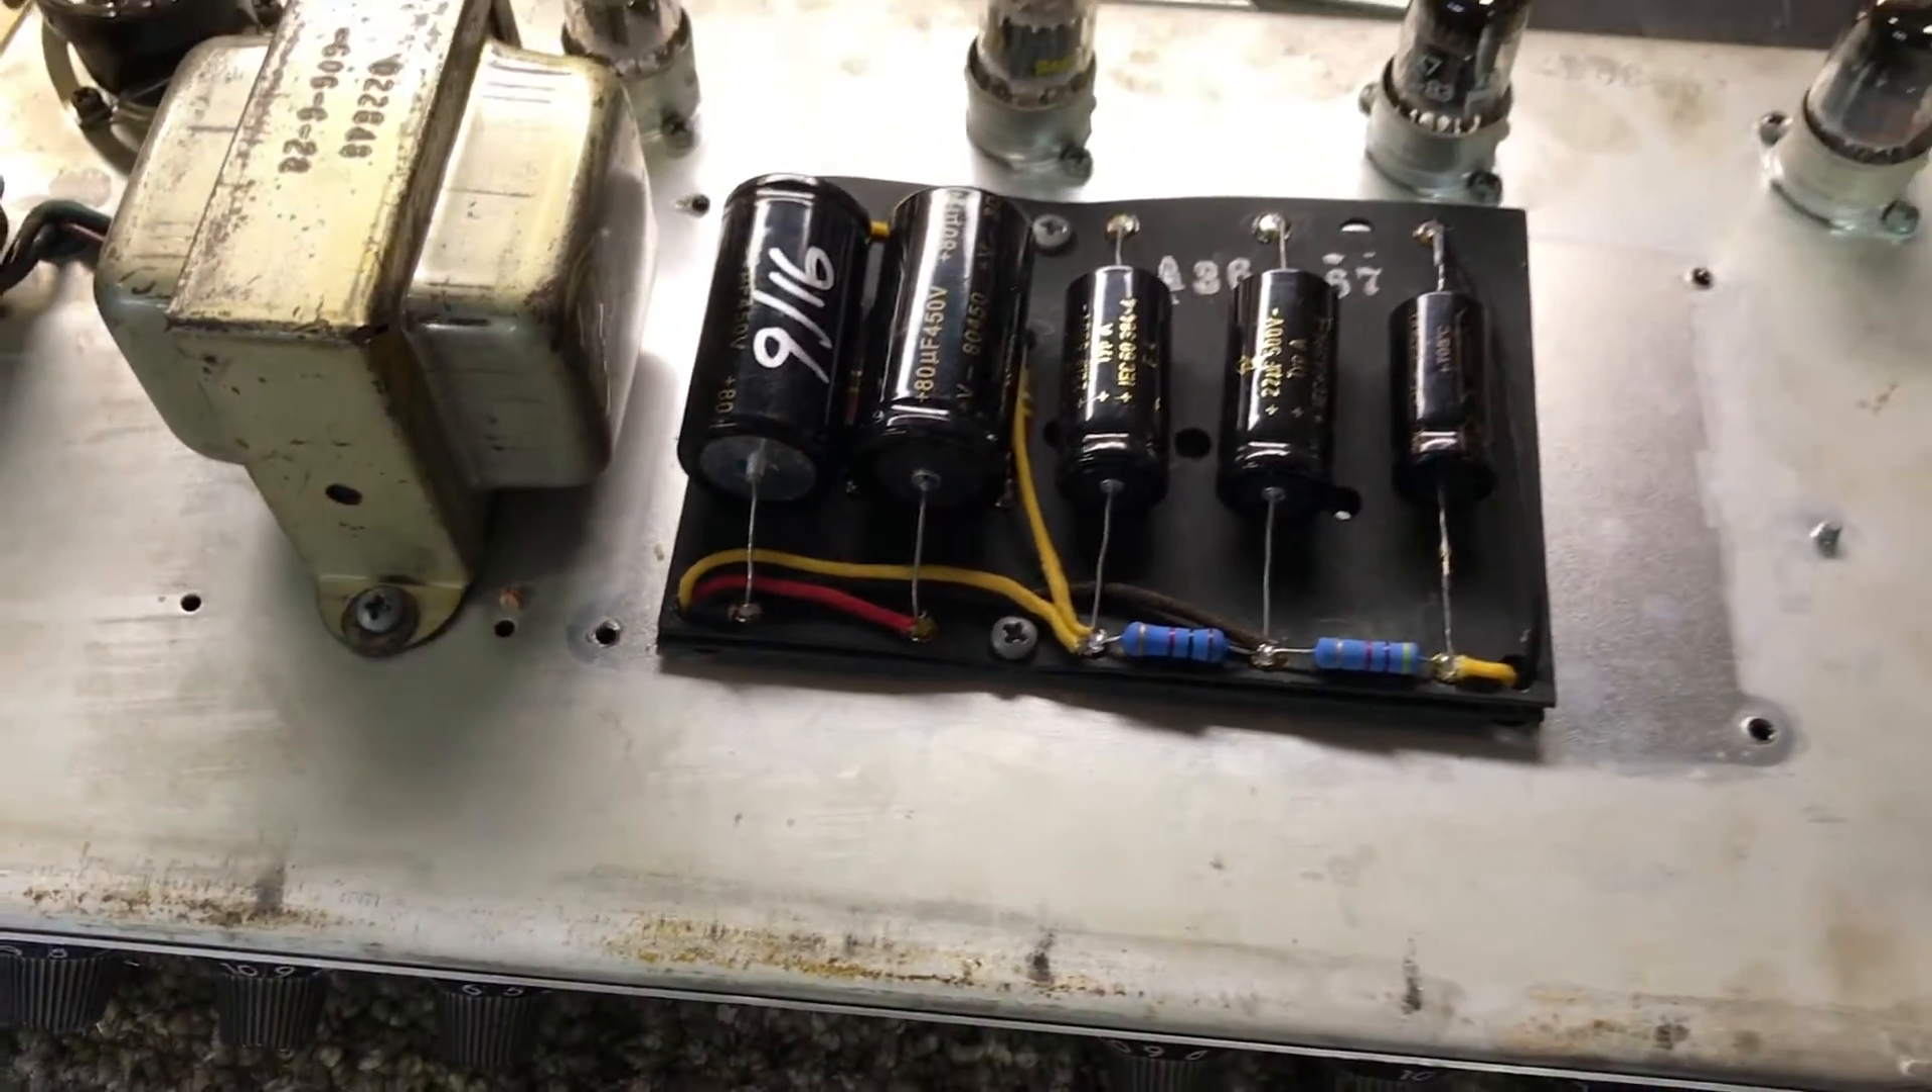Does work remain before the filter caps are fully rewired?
No.